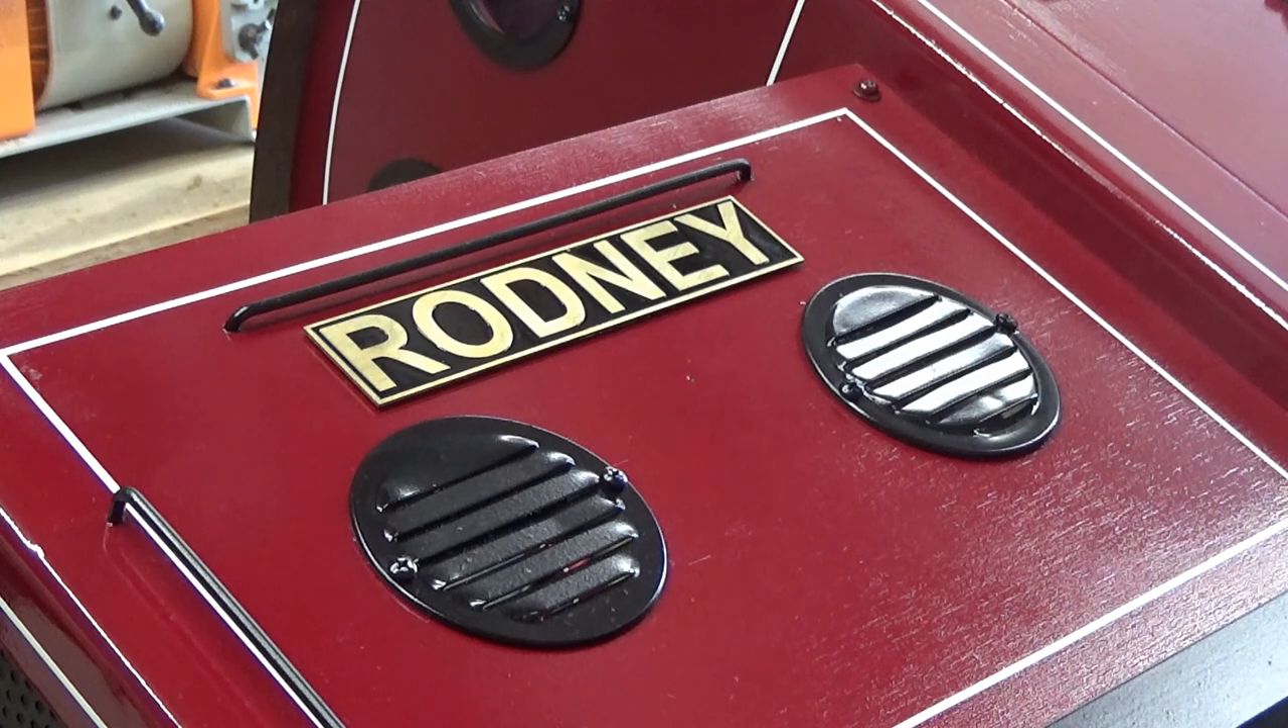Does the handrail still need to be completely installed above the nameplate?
No.